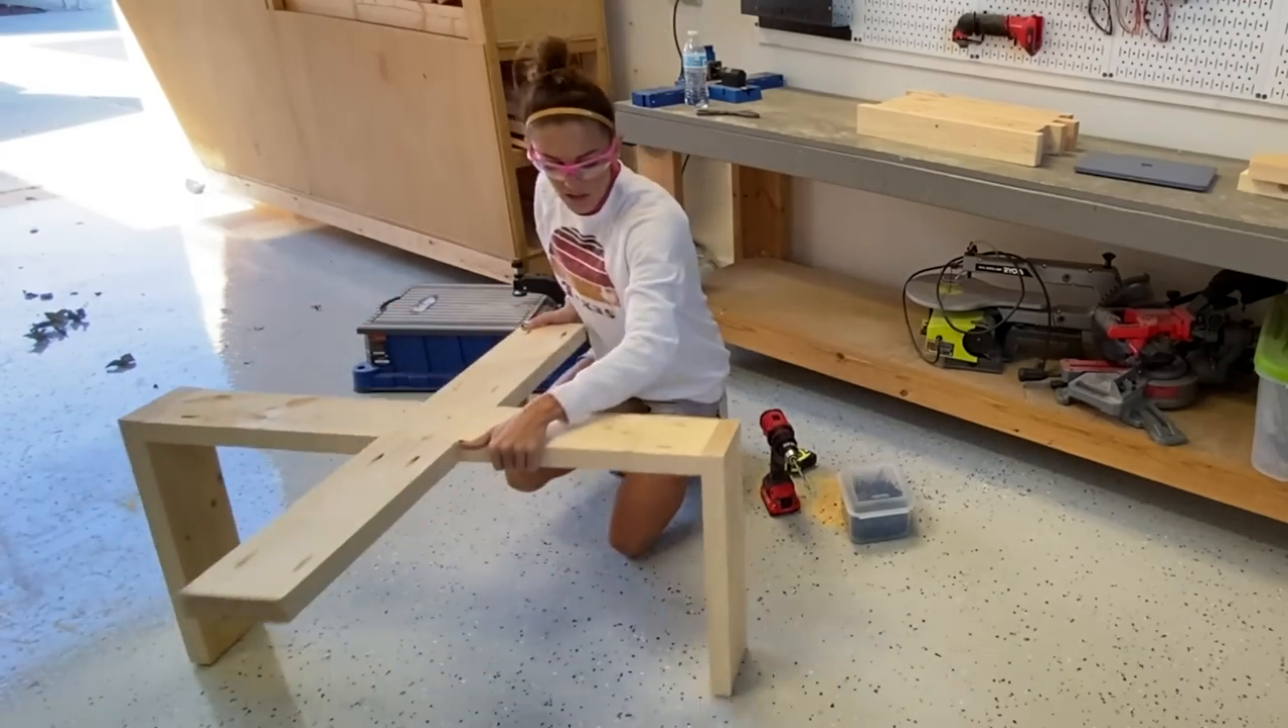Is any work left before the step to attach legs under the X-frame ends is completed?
Yes.